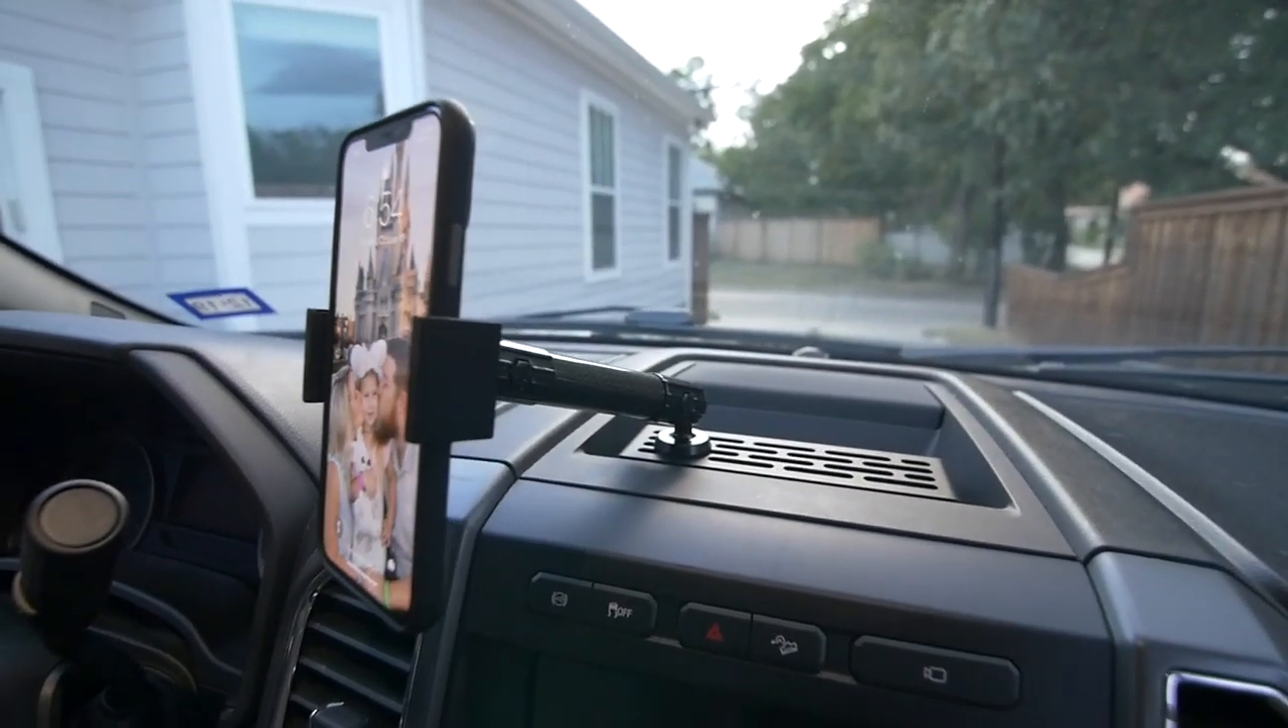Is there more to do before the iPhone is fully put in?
No.